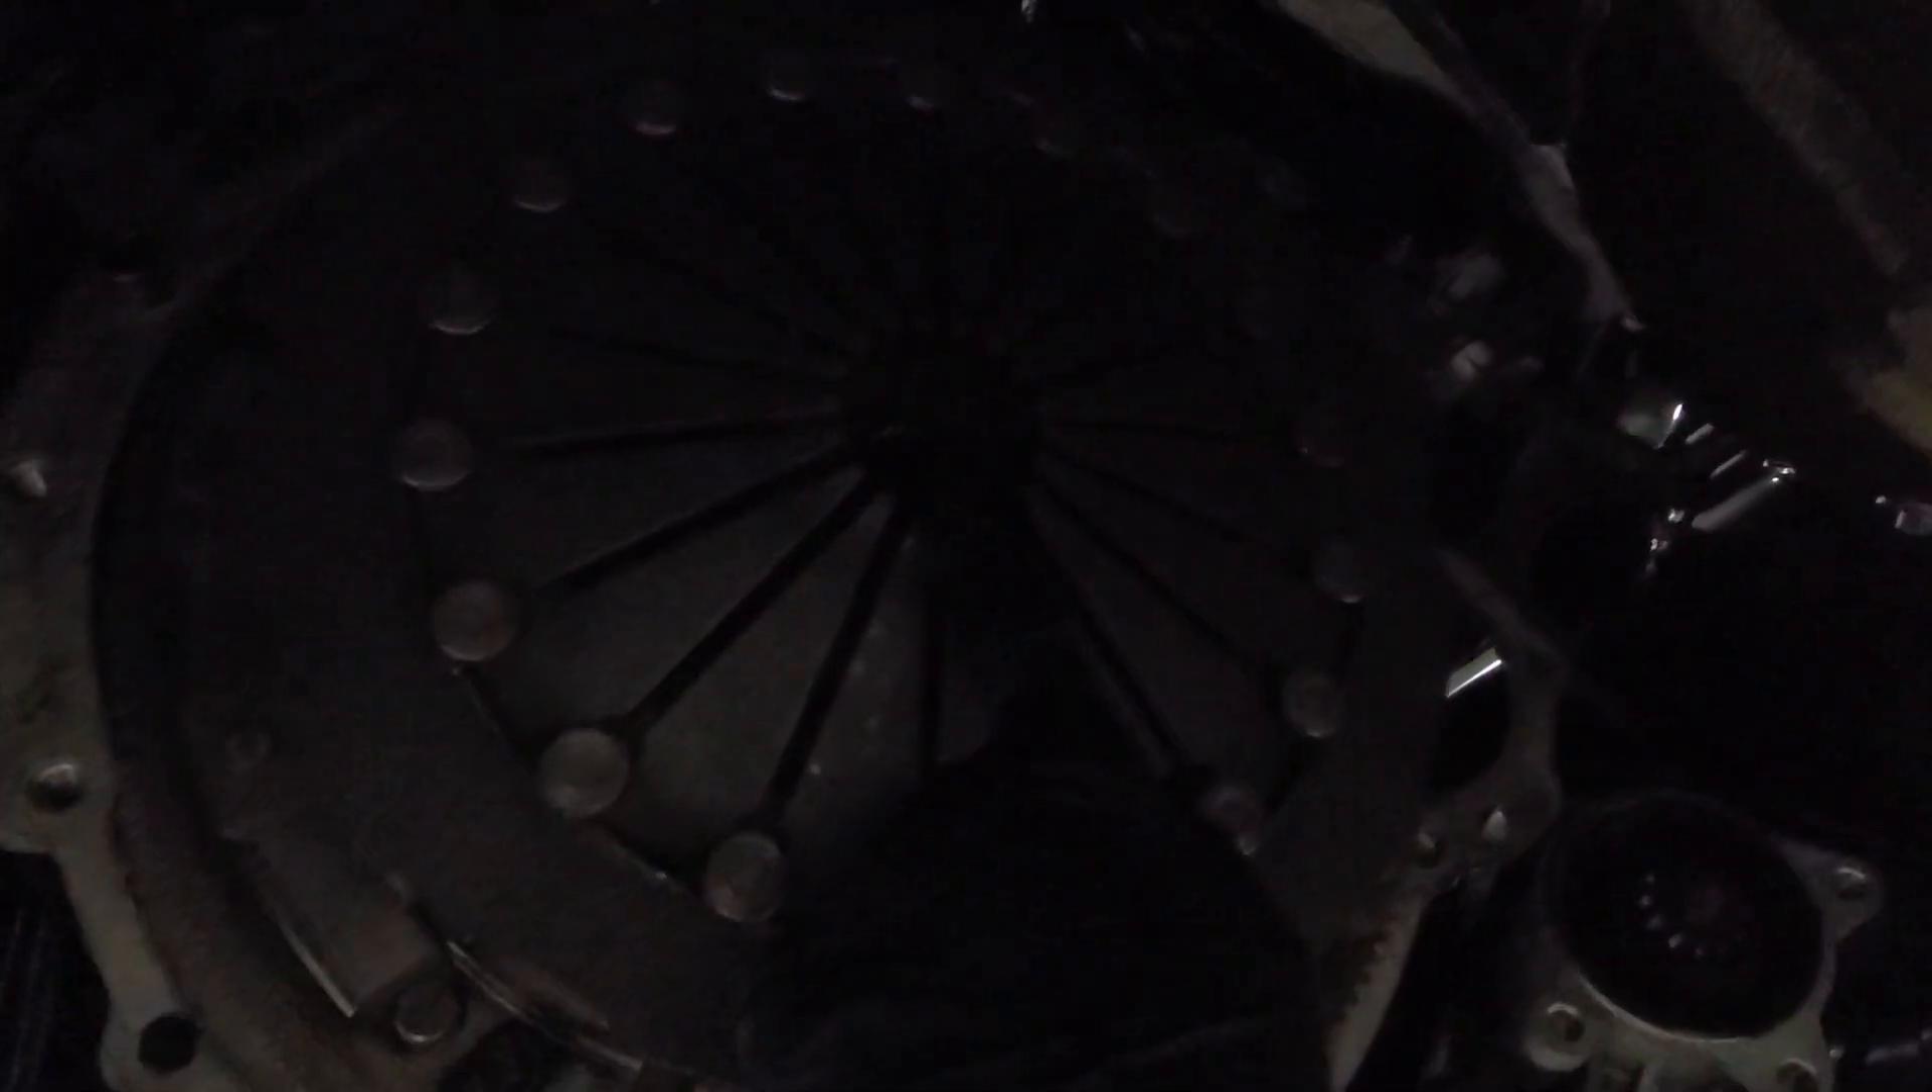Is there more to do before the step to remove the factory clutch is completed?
Yes.